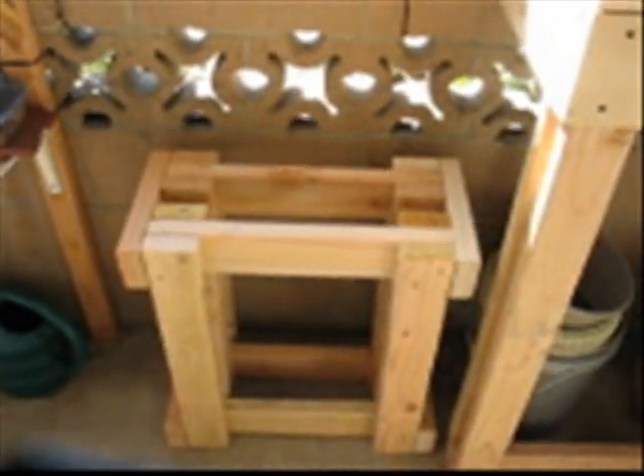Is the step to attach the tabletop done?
No.